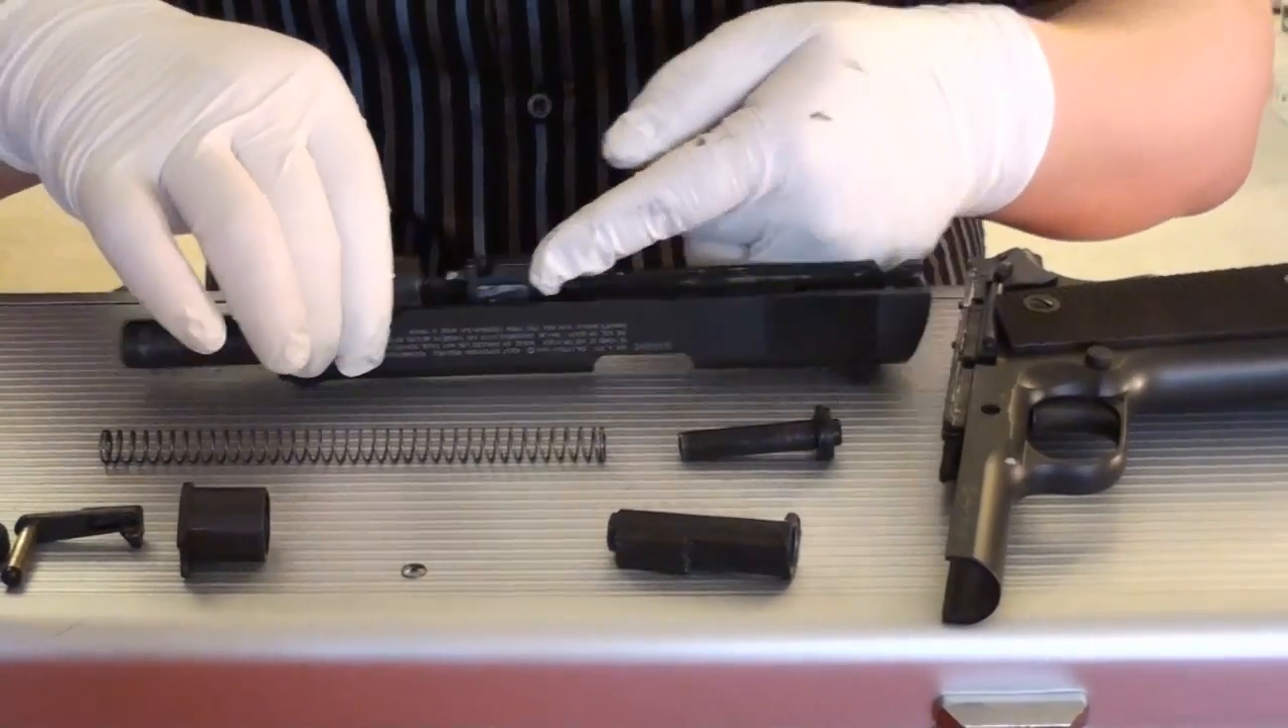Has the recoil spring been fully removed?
Yes.